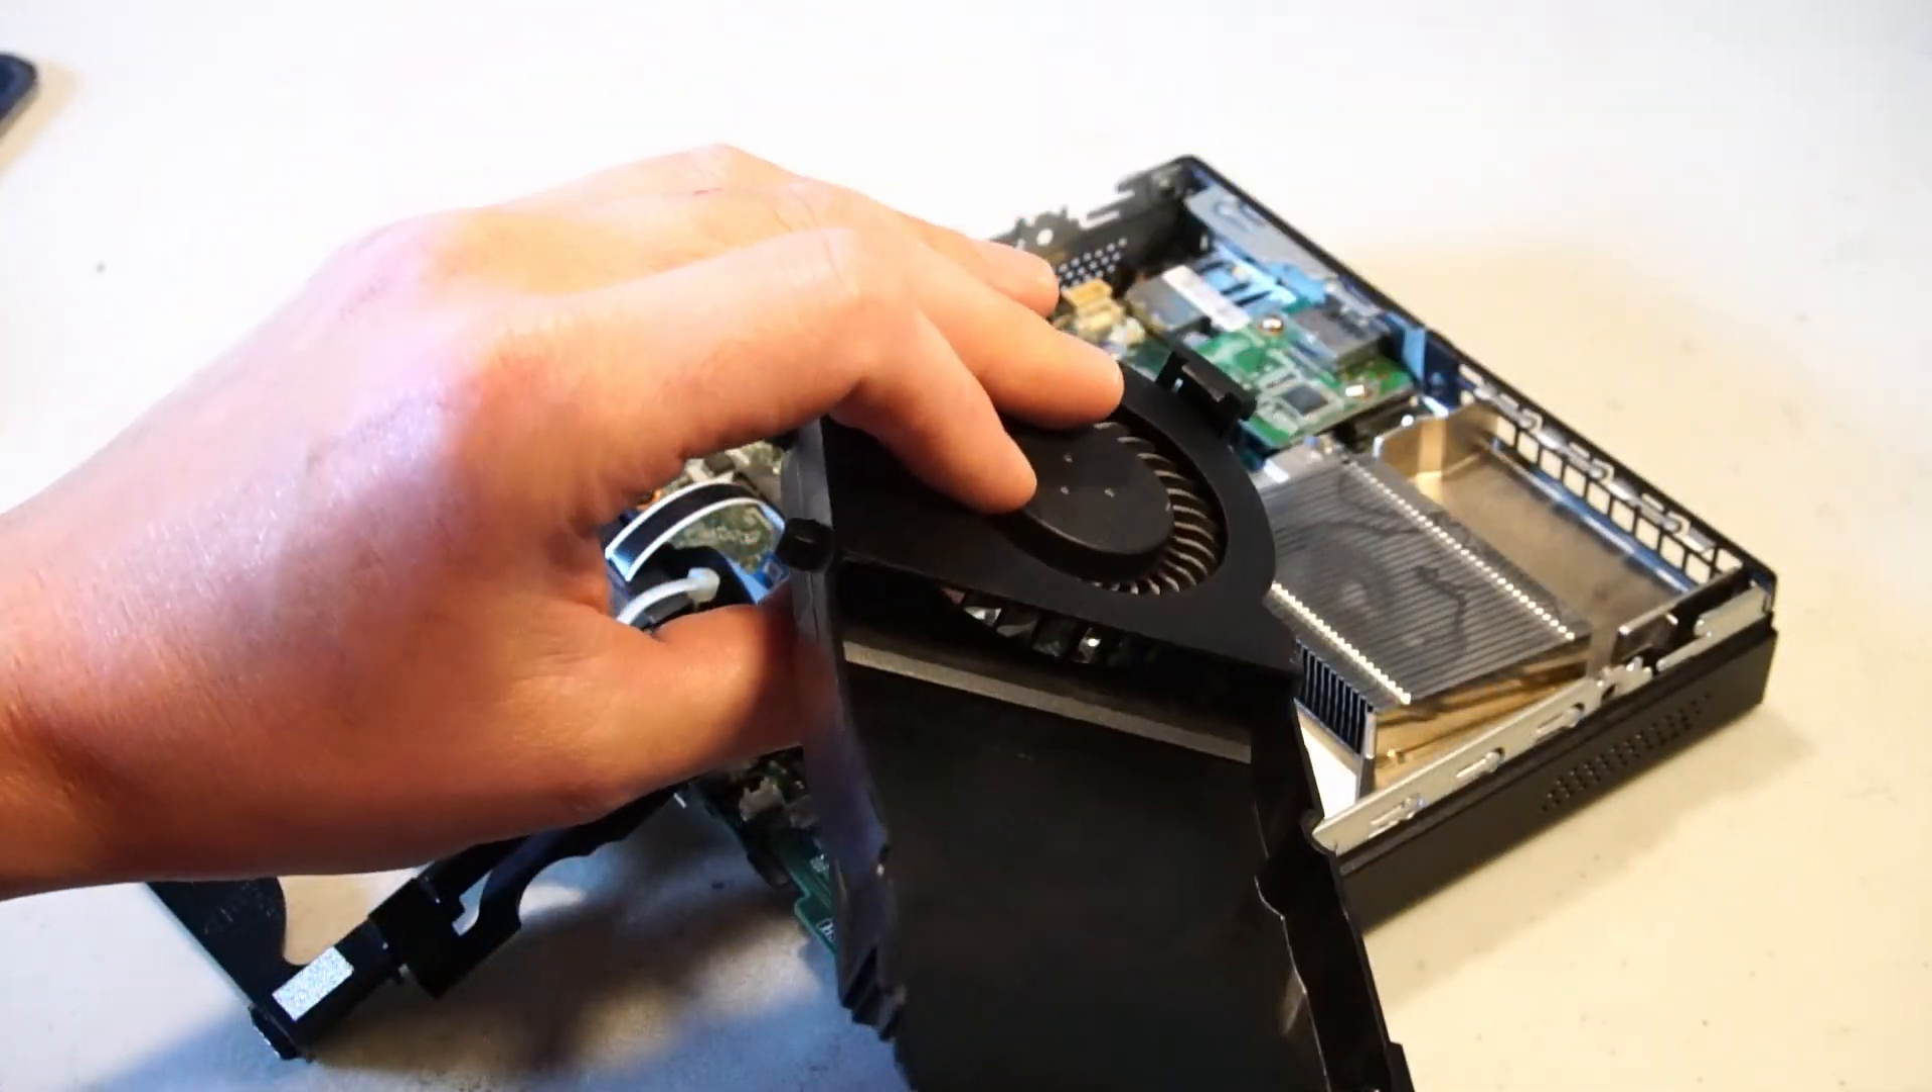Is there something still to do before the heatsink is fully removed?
Yes.